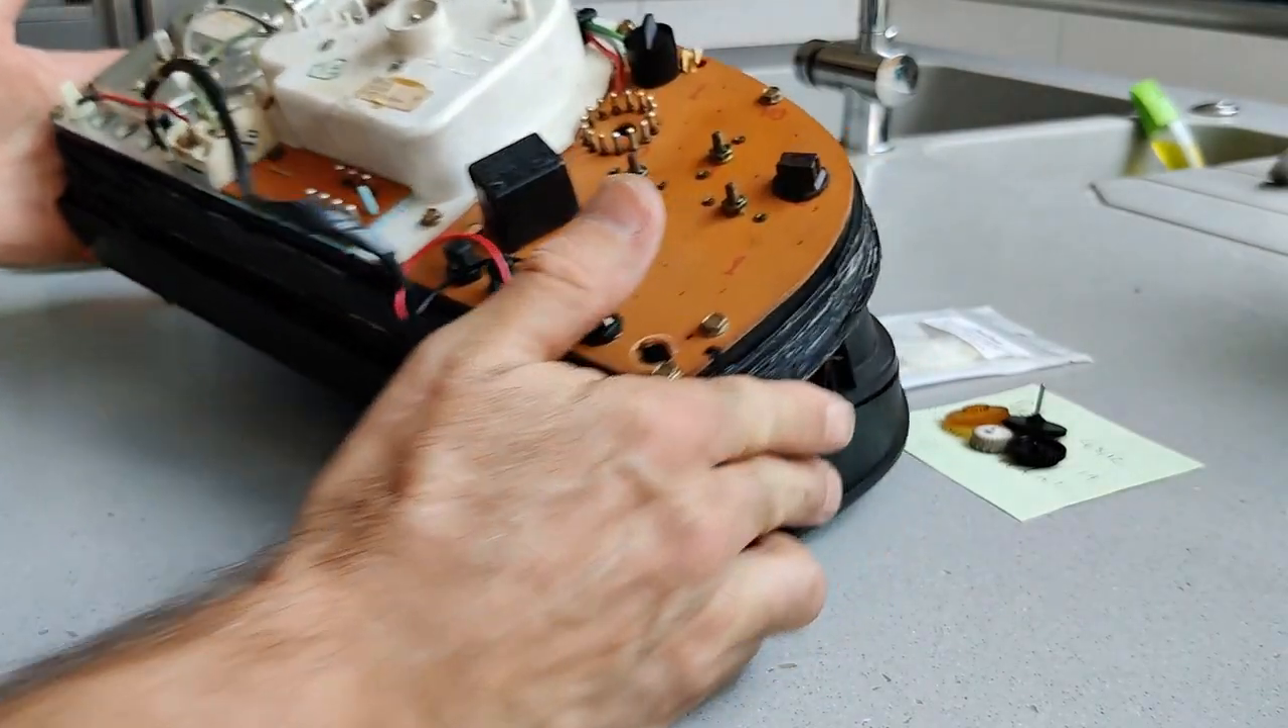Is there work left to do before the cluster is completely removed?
No.